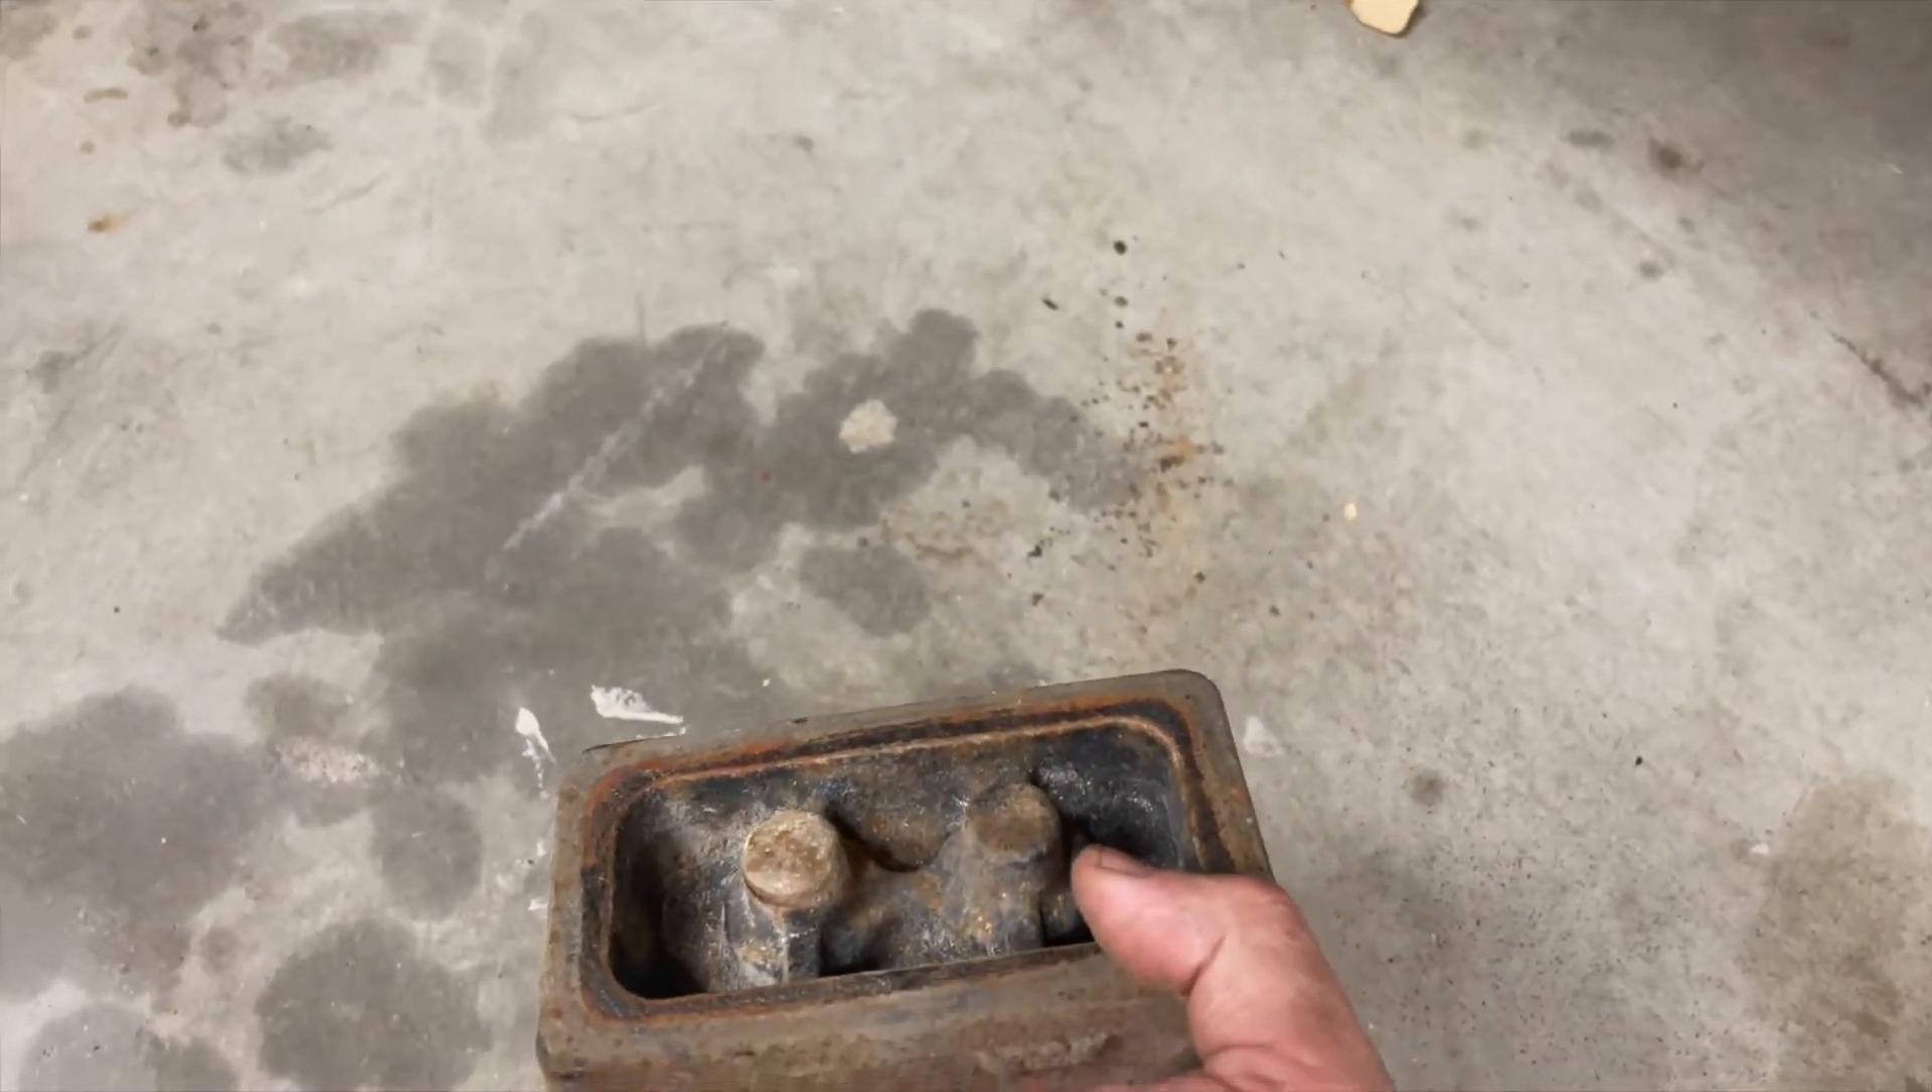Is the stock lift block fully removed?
Yes.